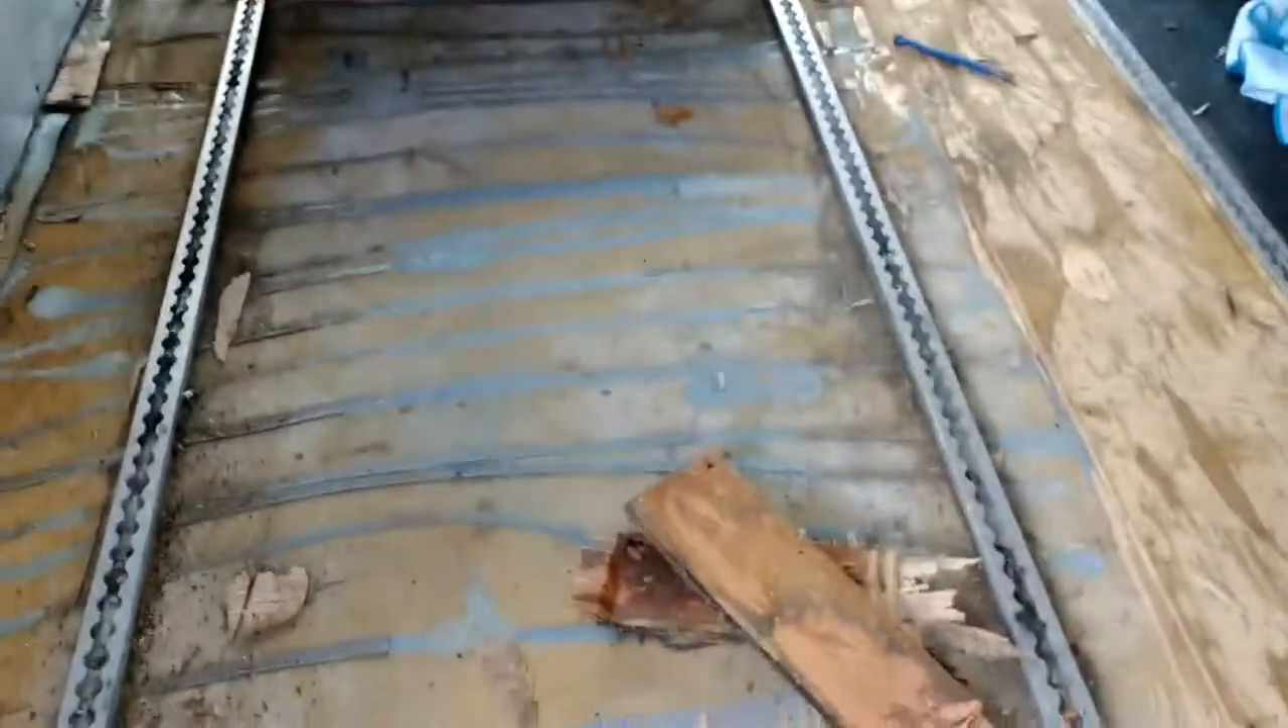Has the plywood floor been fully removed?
No.